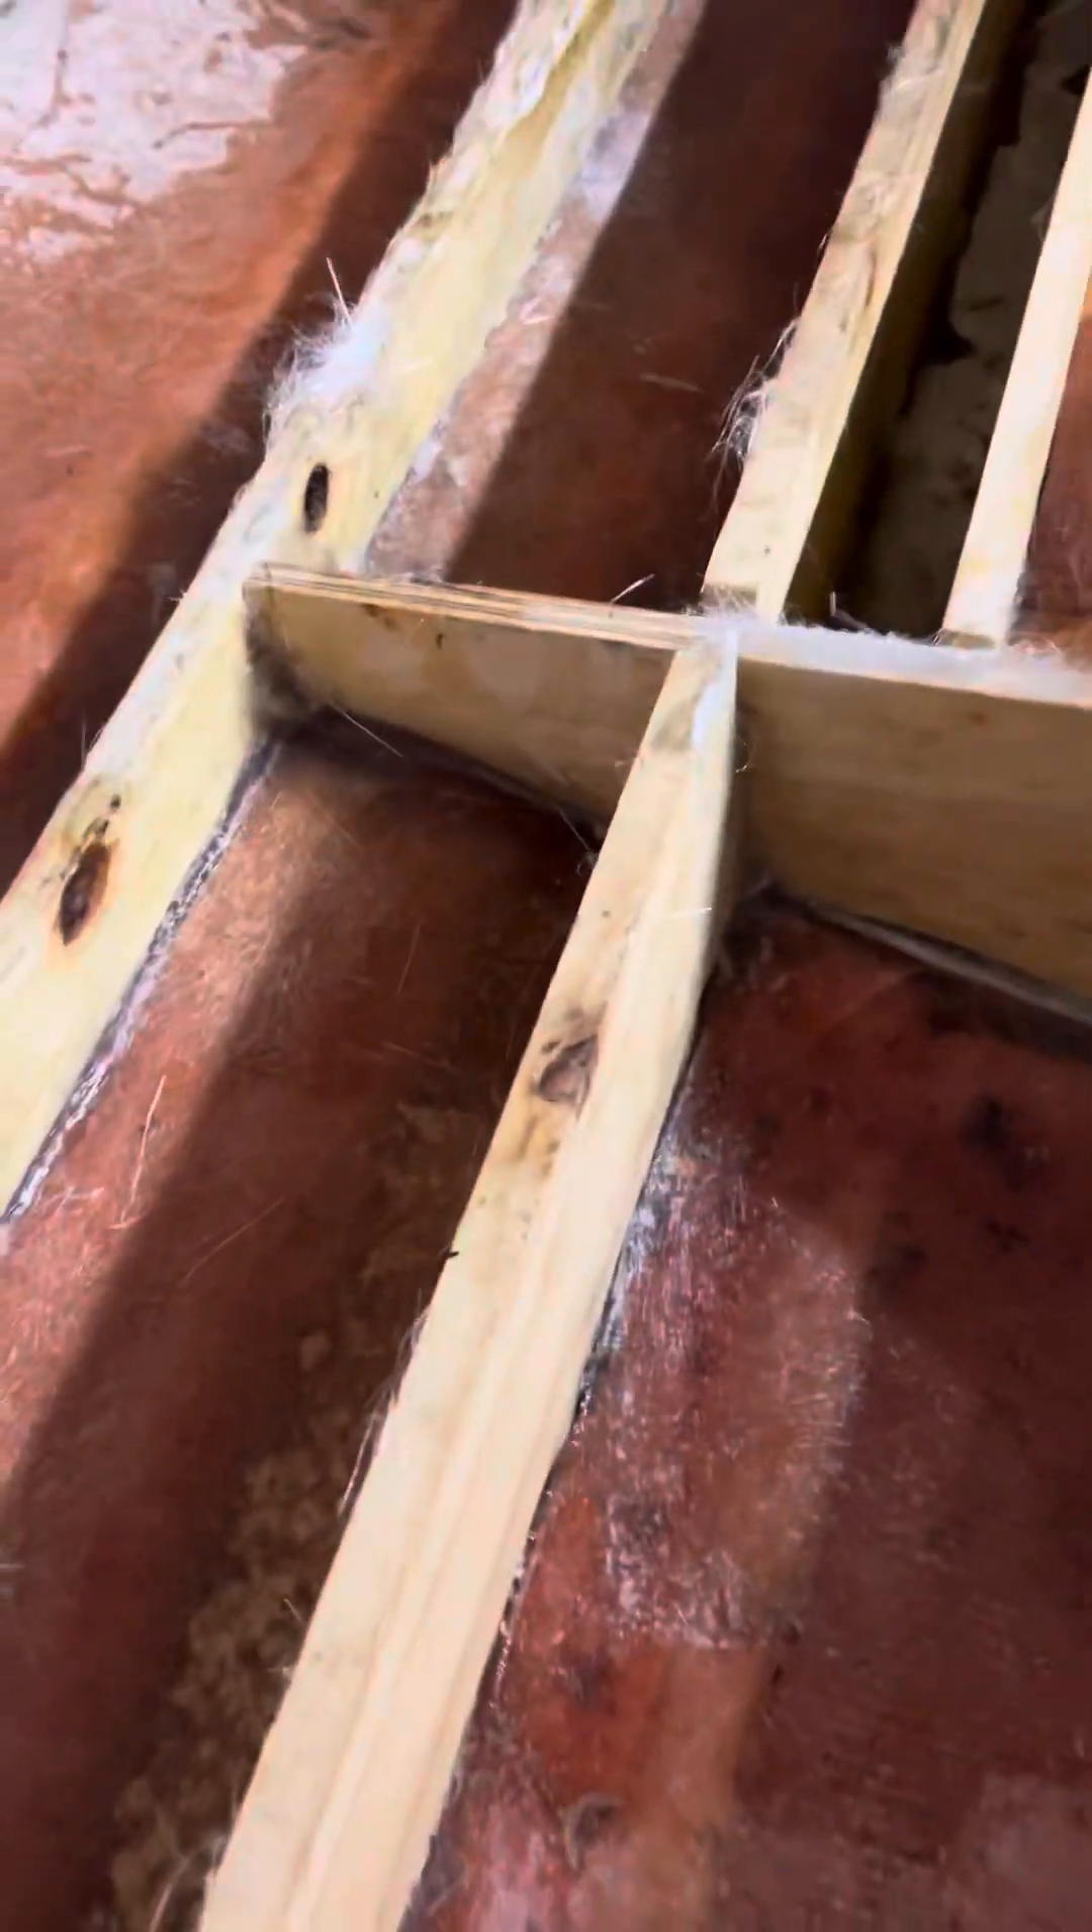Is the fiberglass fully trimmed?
No.